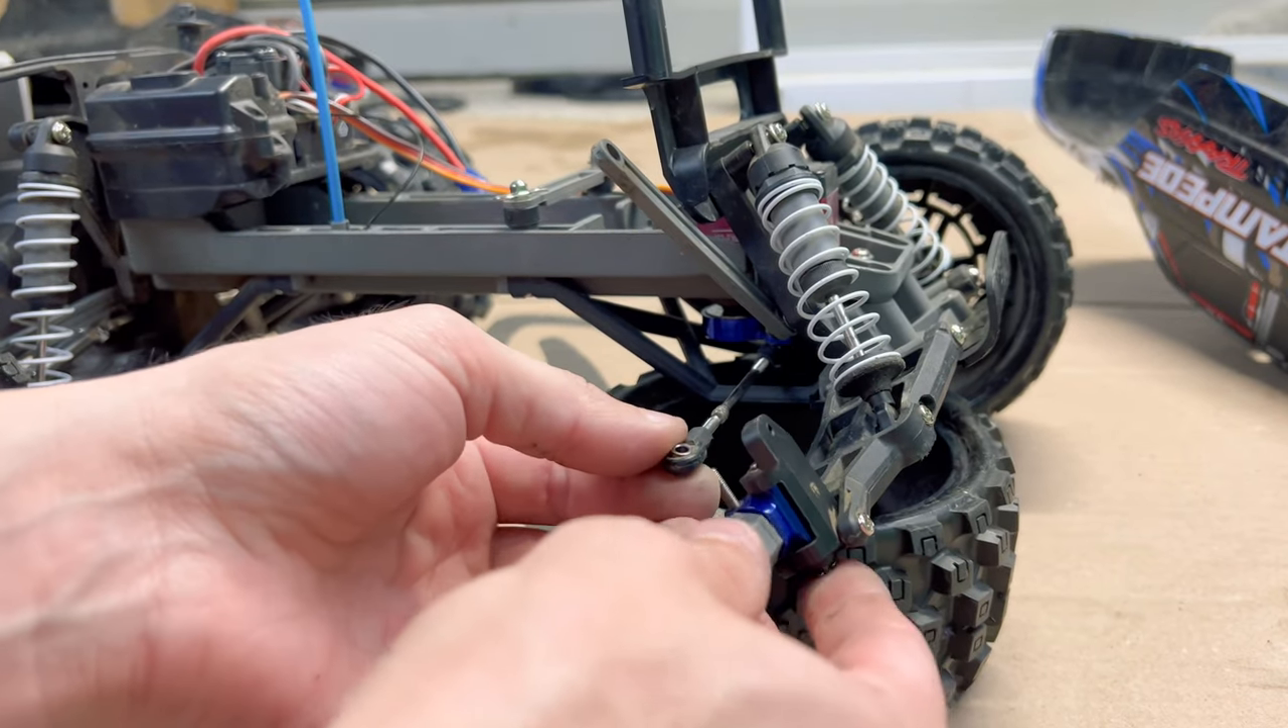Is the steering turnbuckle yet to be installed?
Yes.